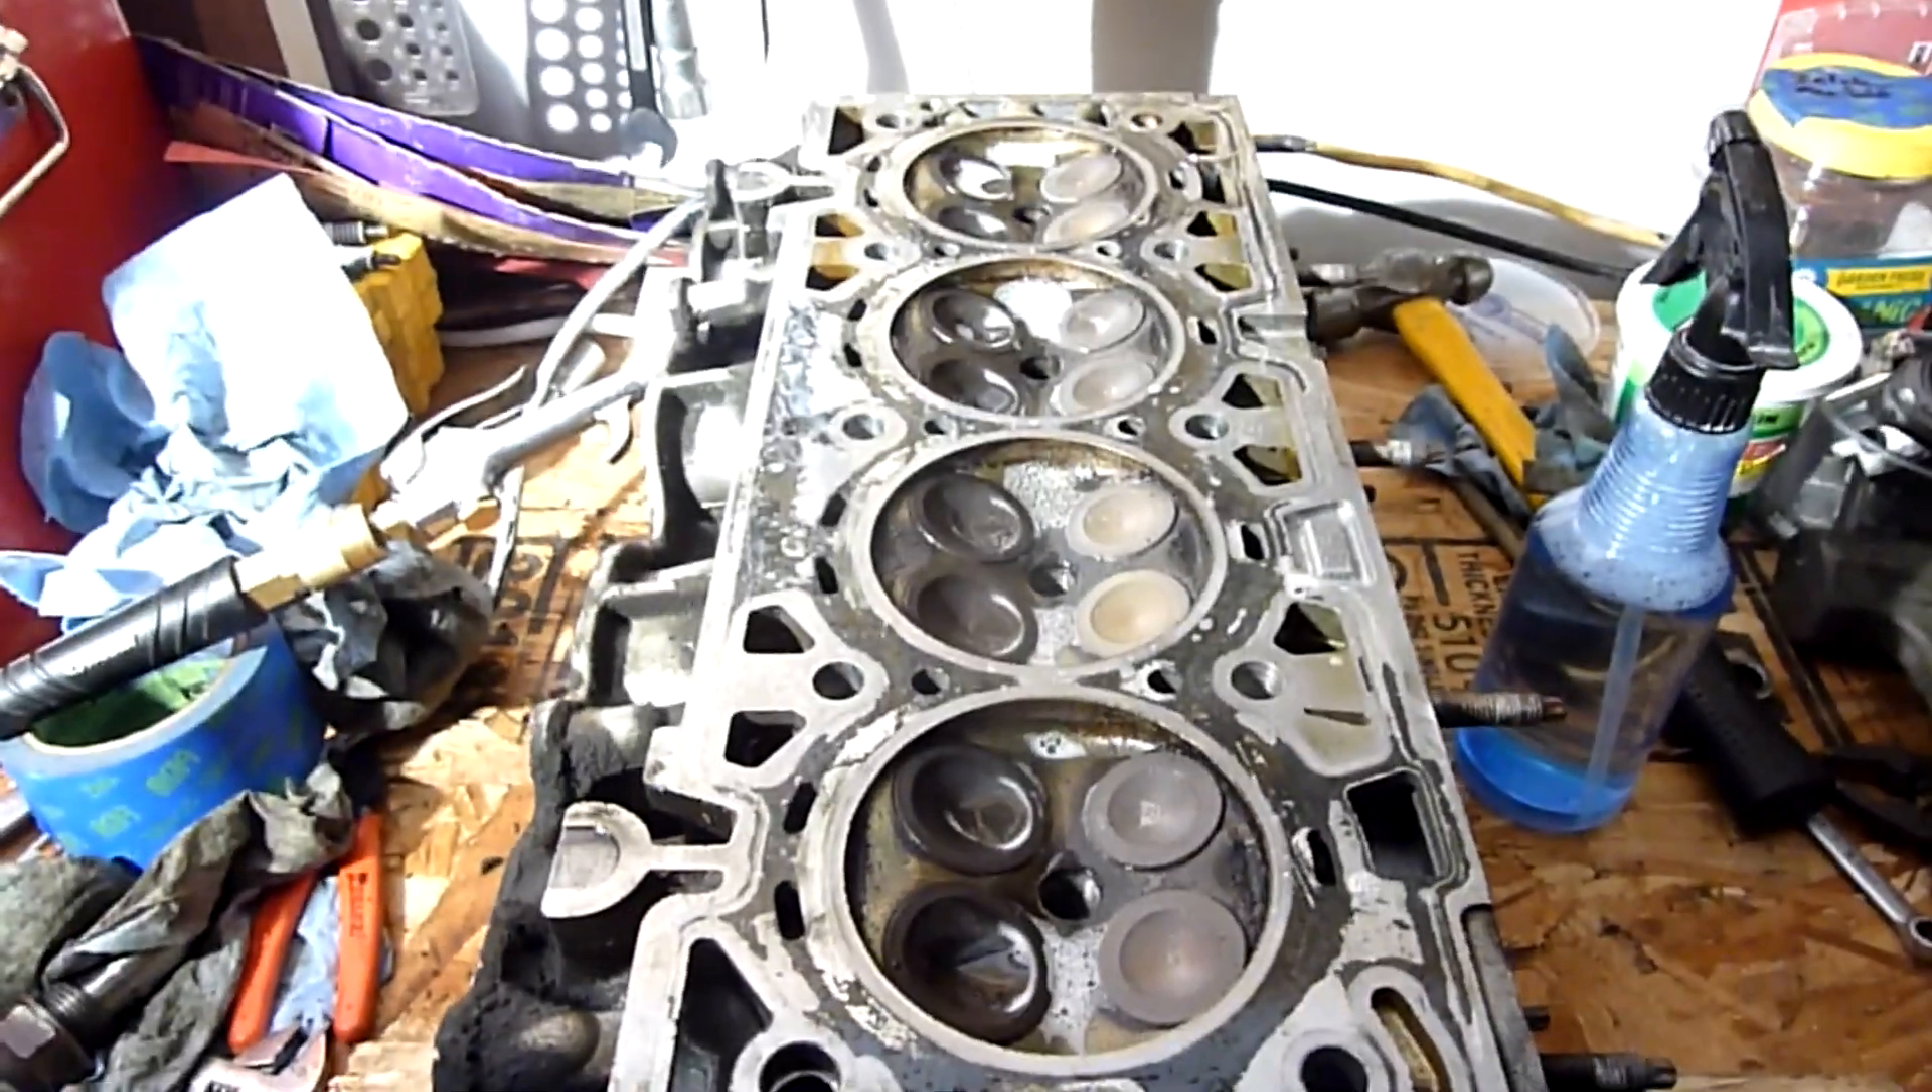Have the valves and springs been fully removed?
No.